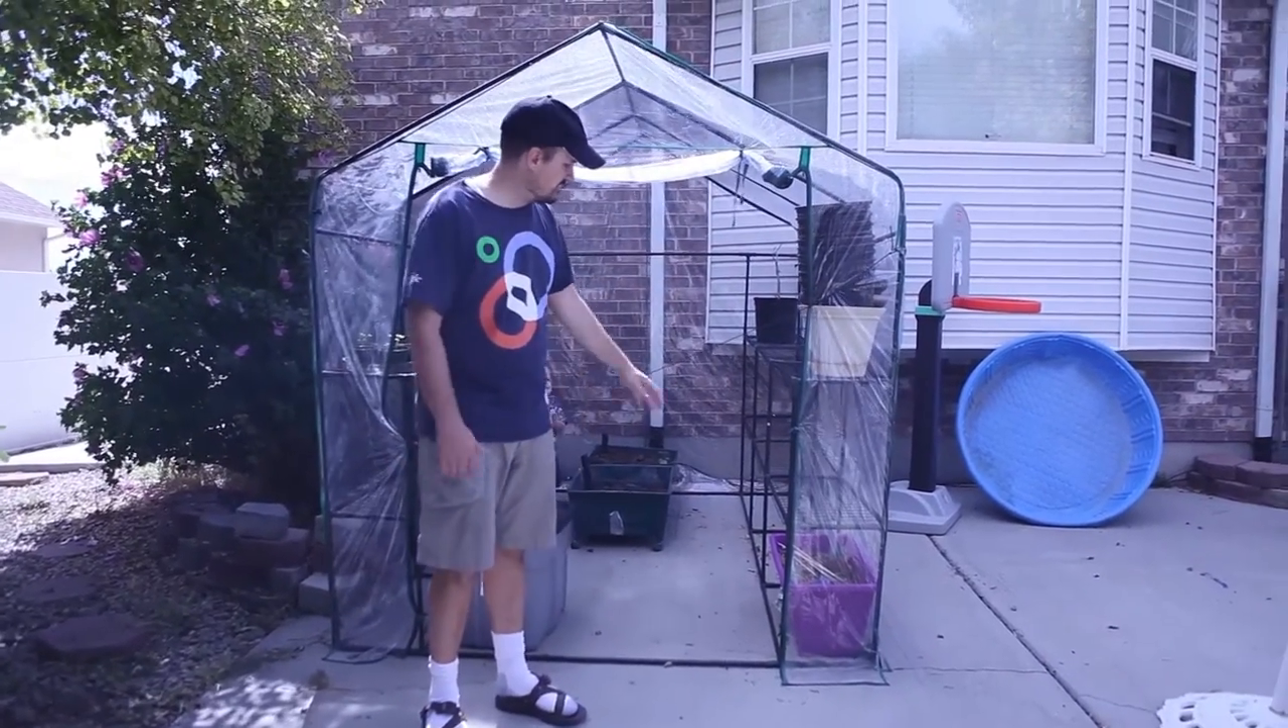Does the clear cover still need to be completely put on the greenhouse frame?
No.